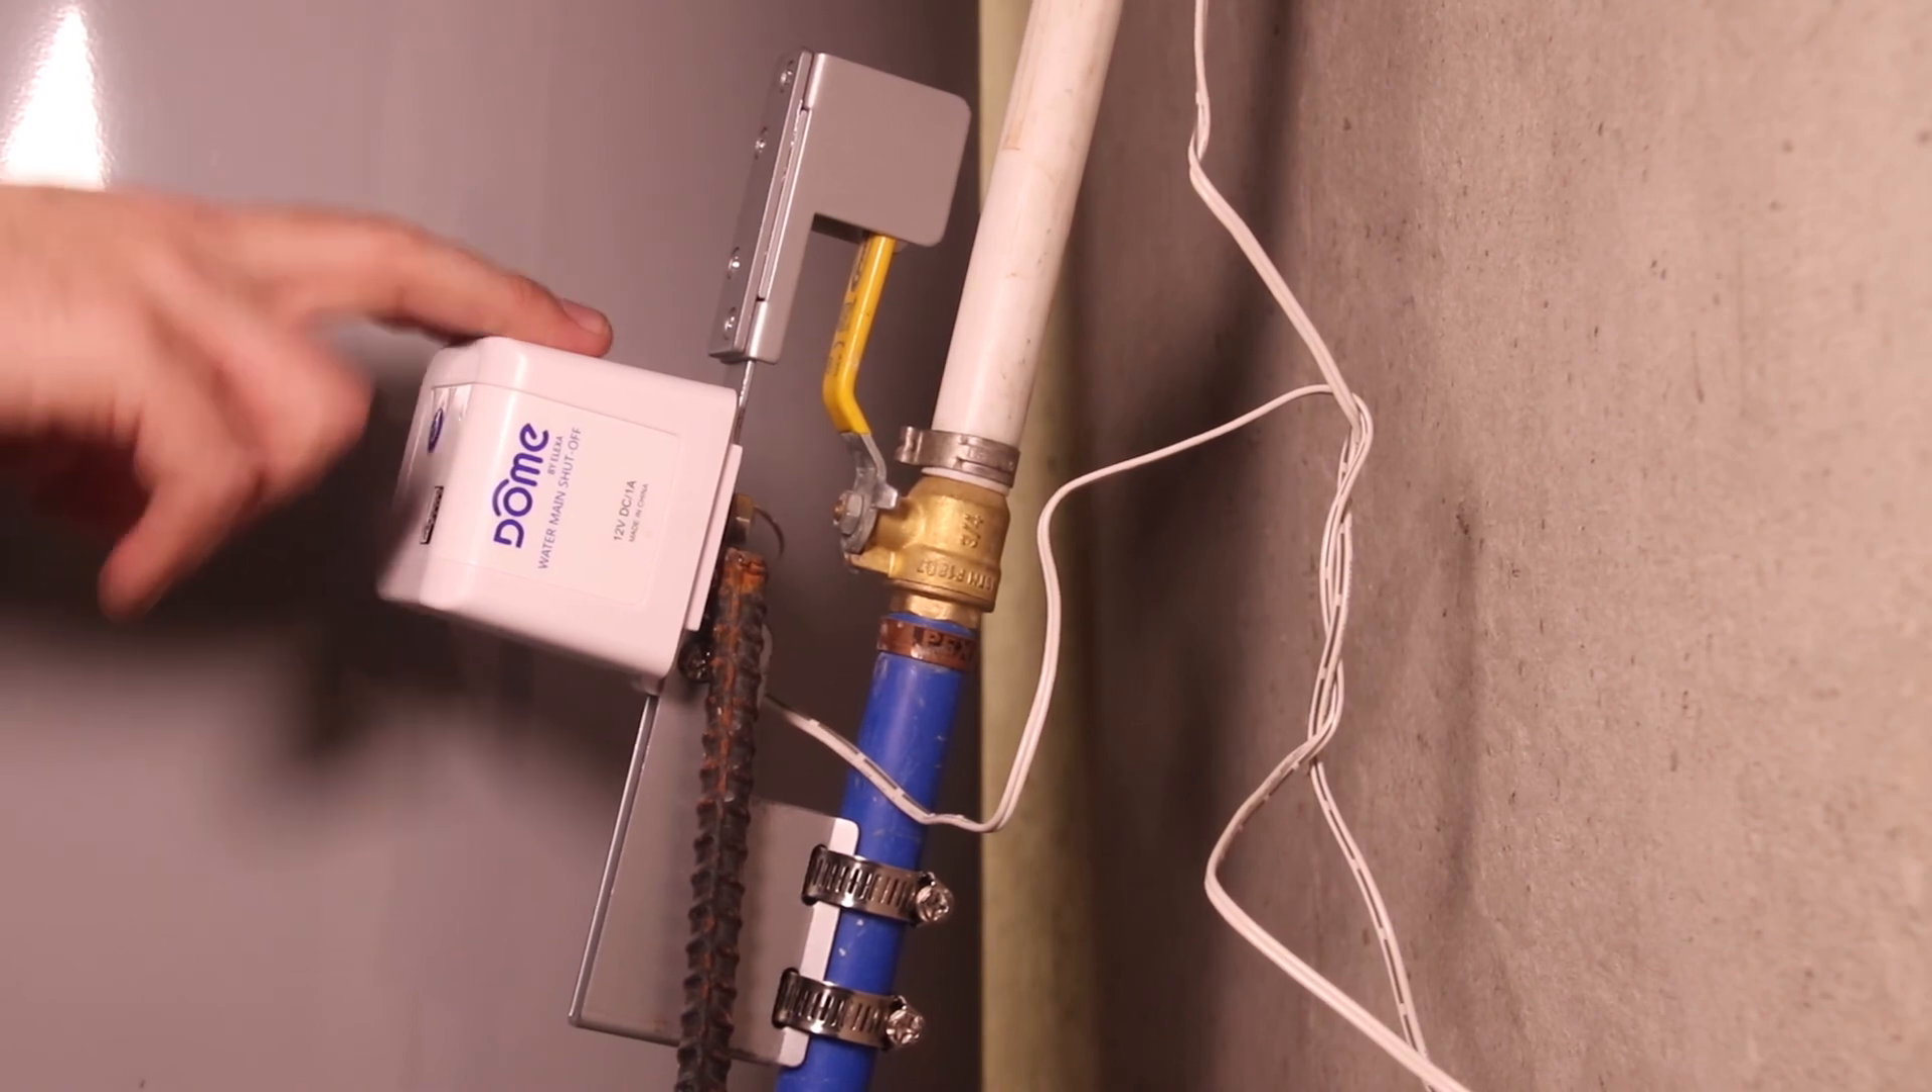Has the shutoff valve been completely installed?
Yes.